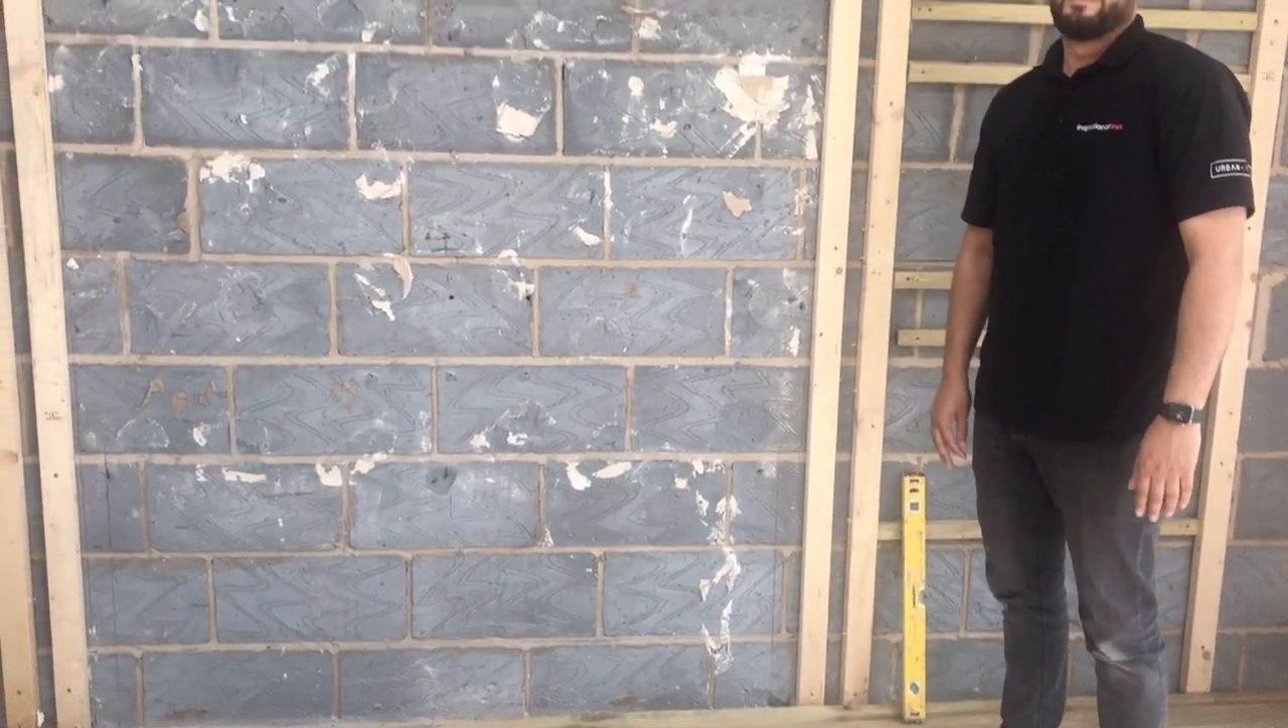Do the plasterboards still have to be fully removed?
No.